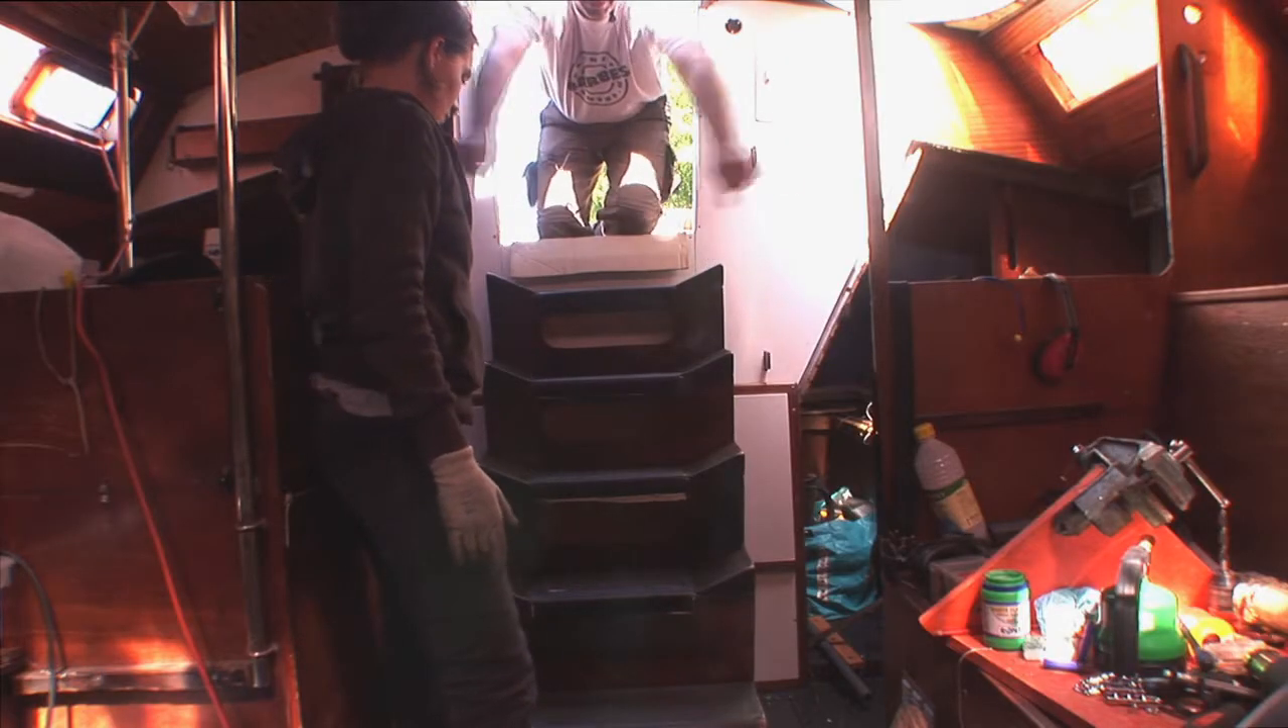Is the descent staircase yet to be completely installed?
No.